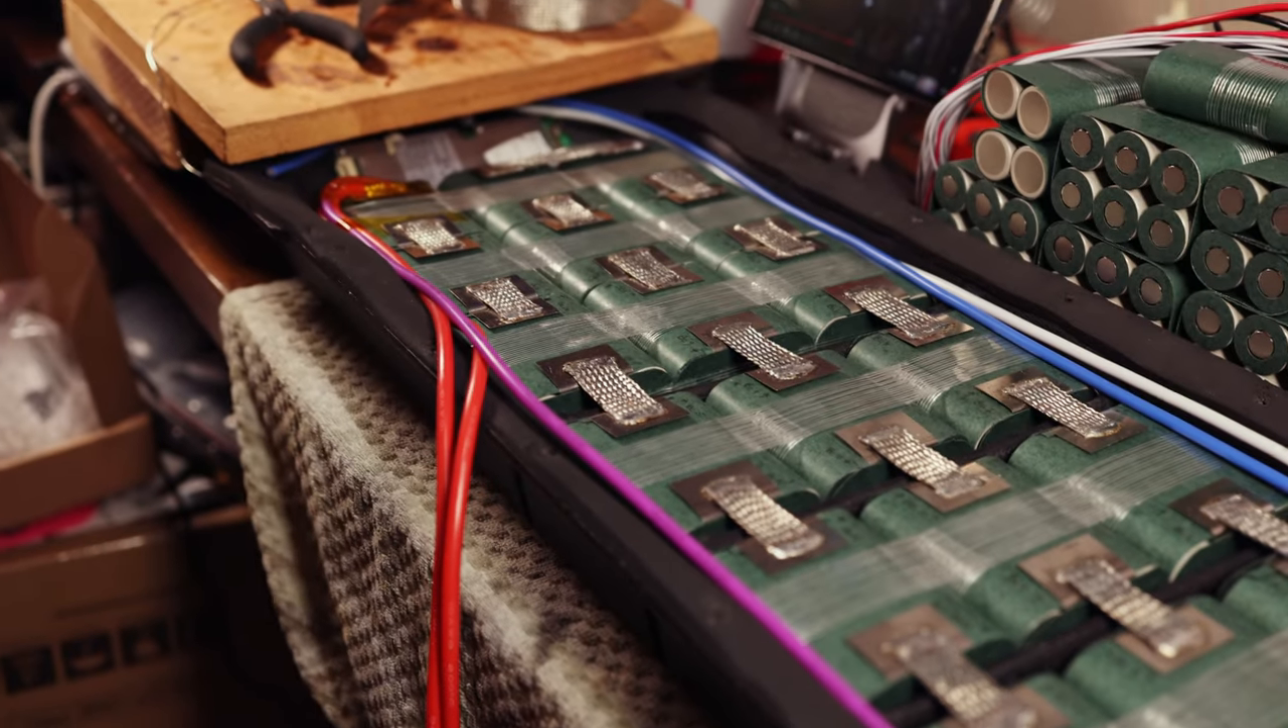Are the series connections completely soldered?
Yes.